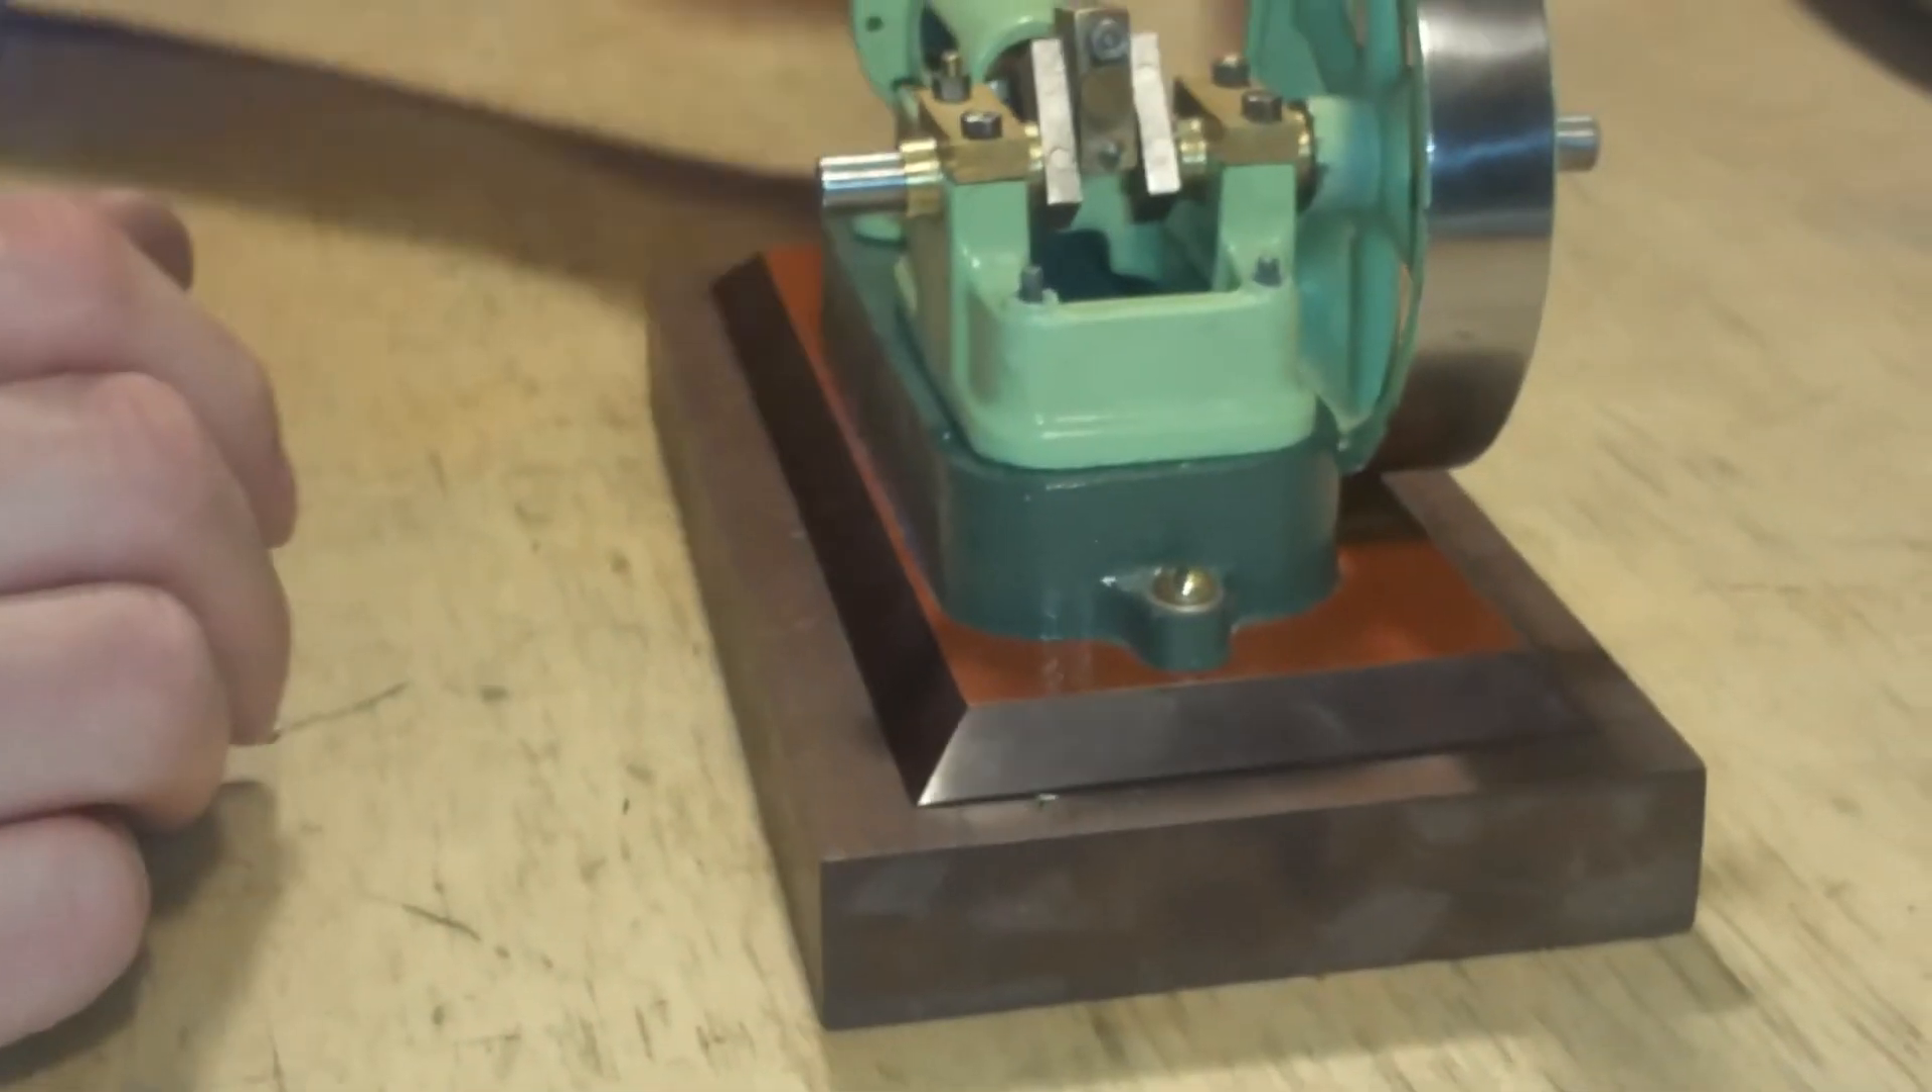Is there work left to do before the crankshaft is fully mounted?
No.